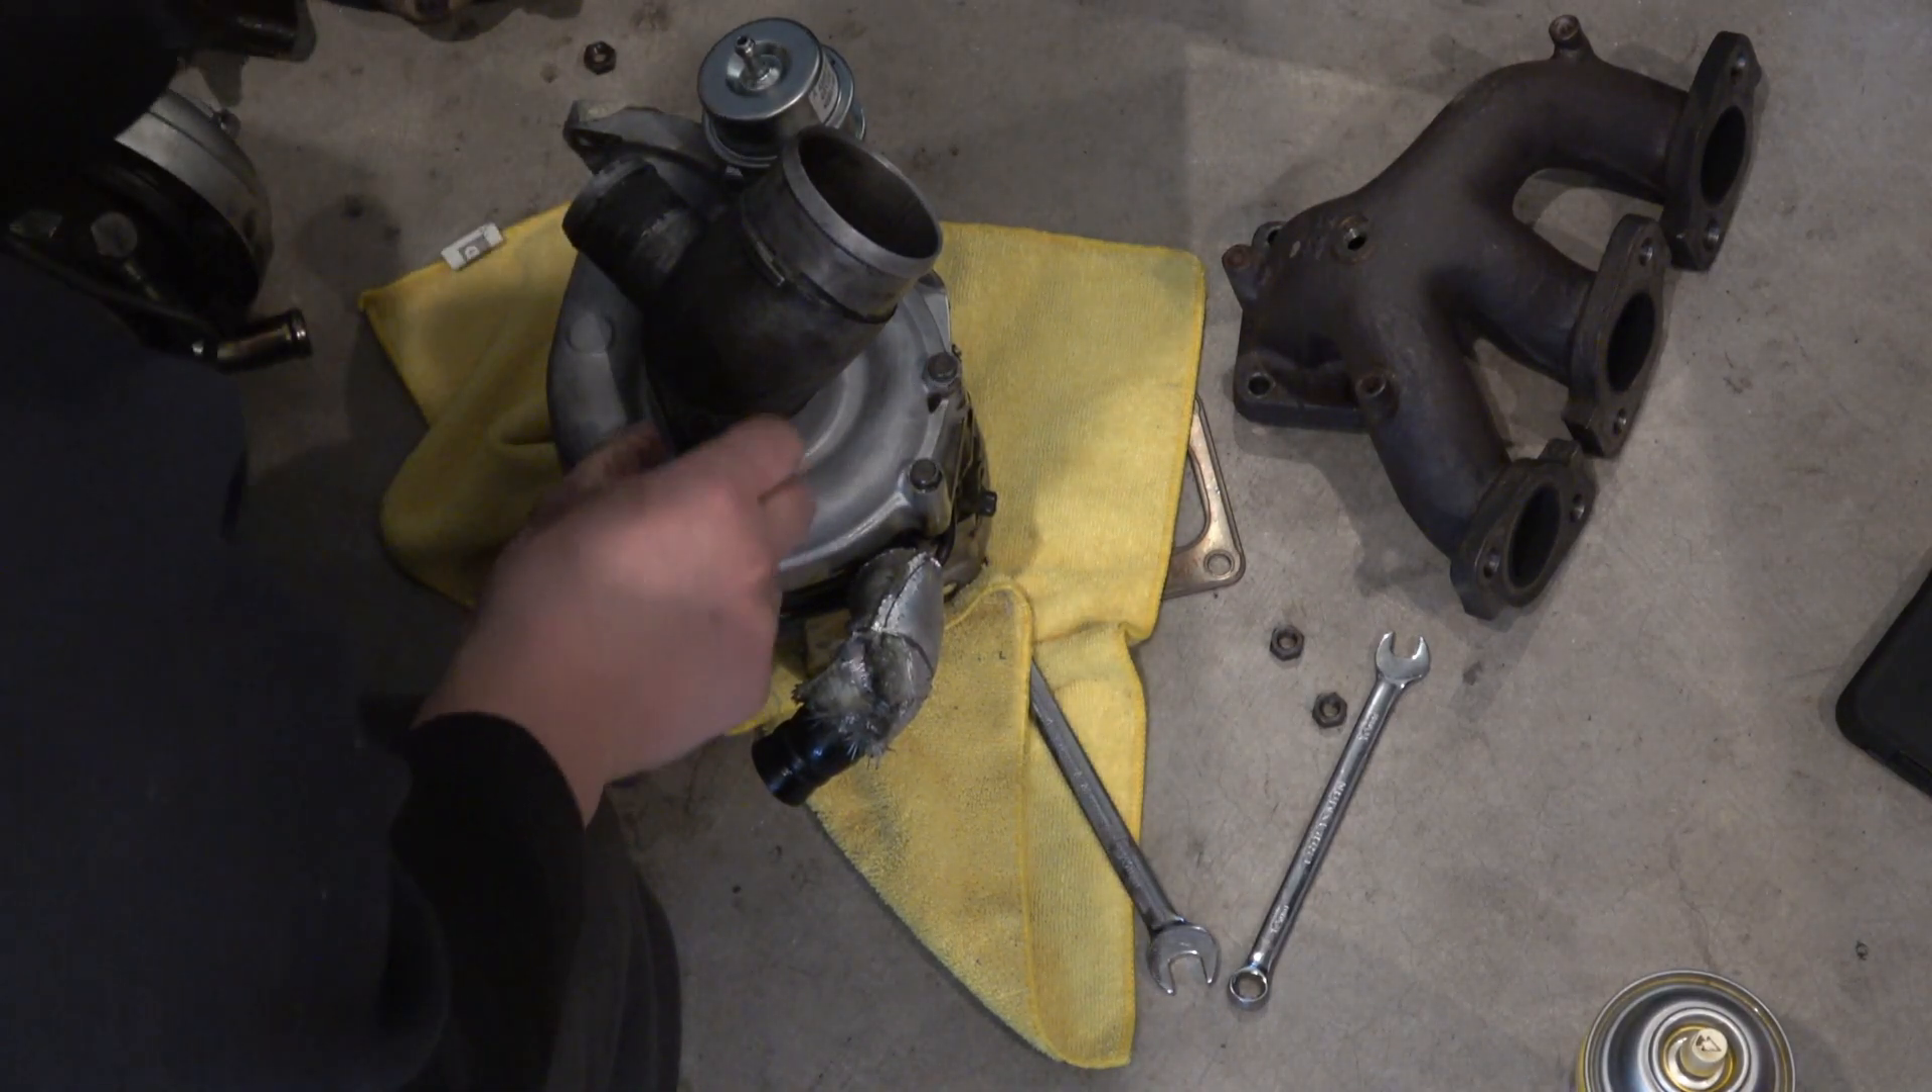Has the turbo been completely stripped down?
No.